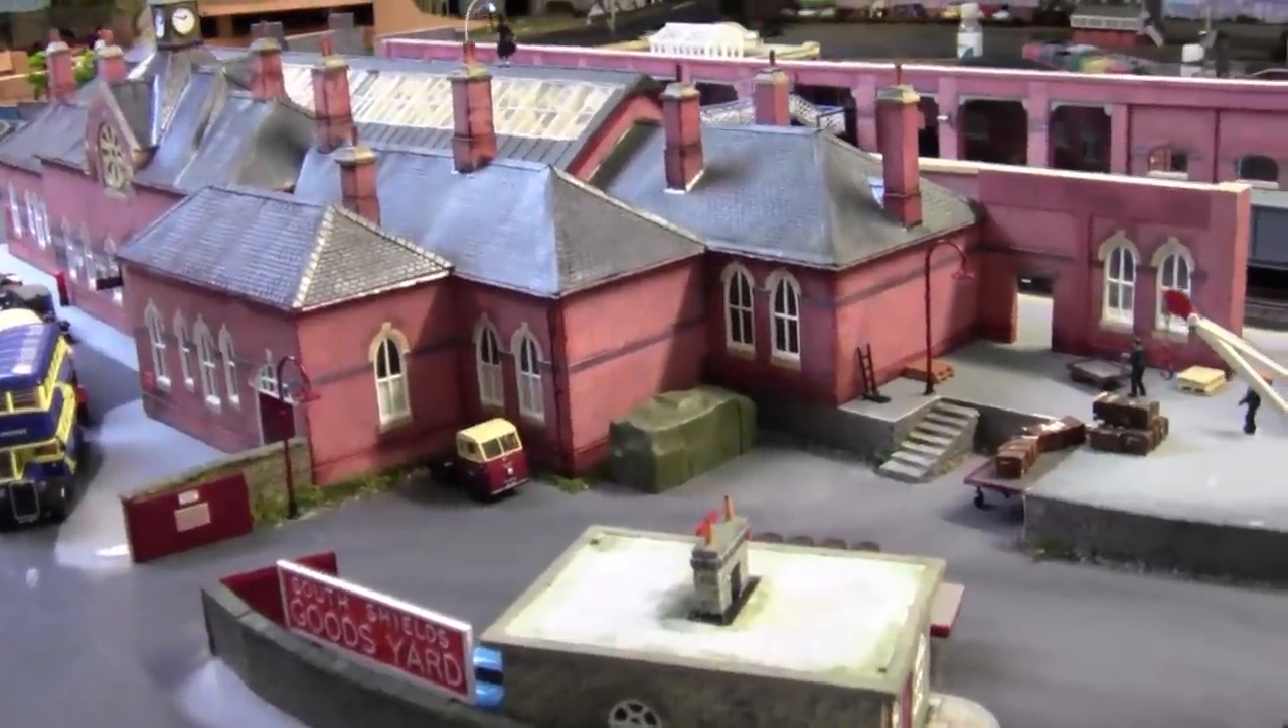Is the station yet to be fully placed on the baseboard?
No.